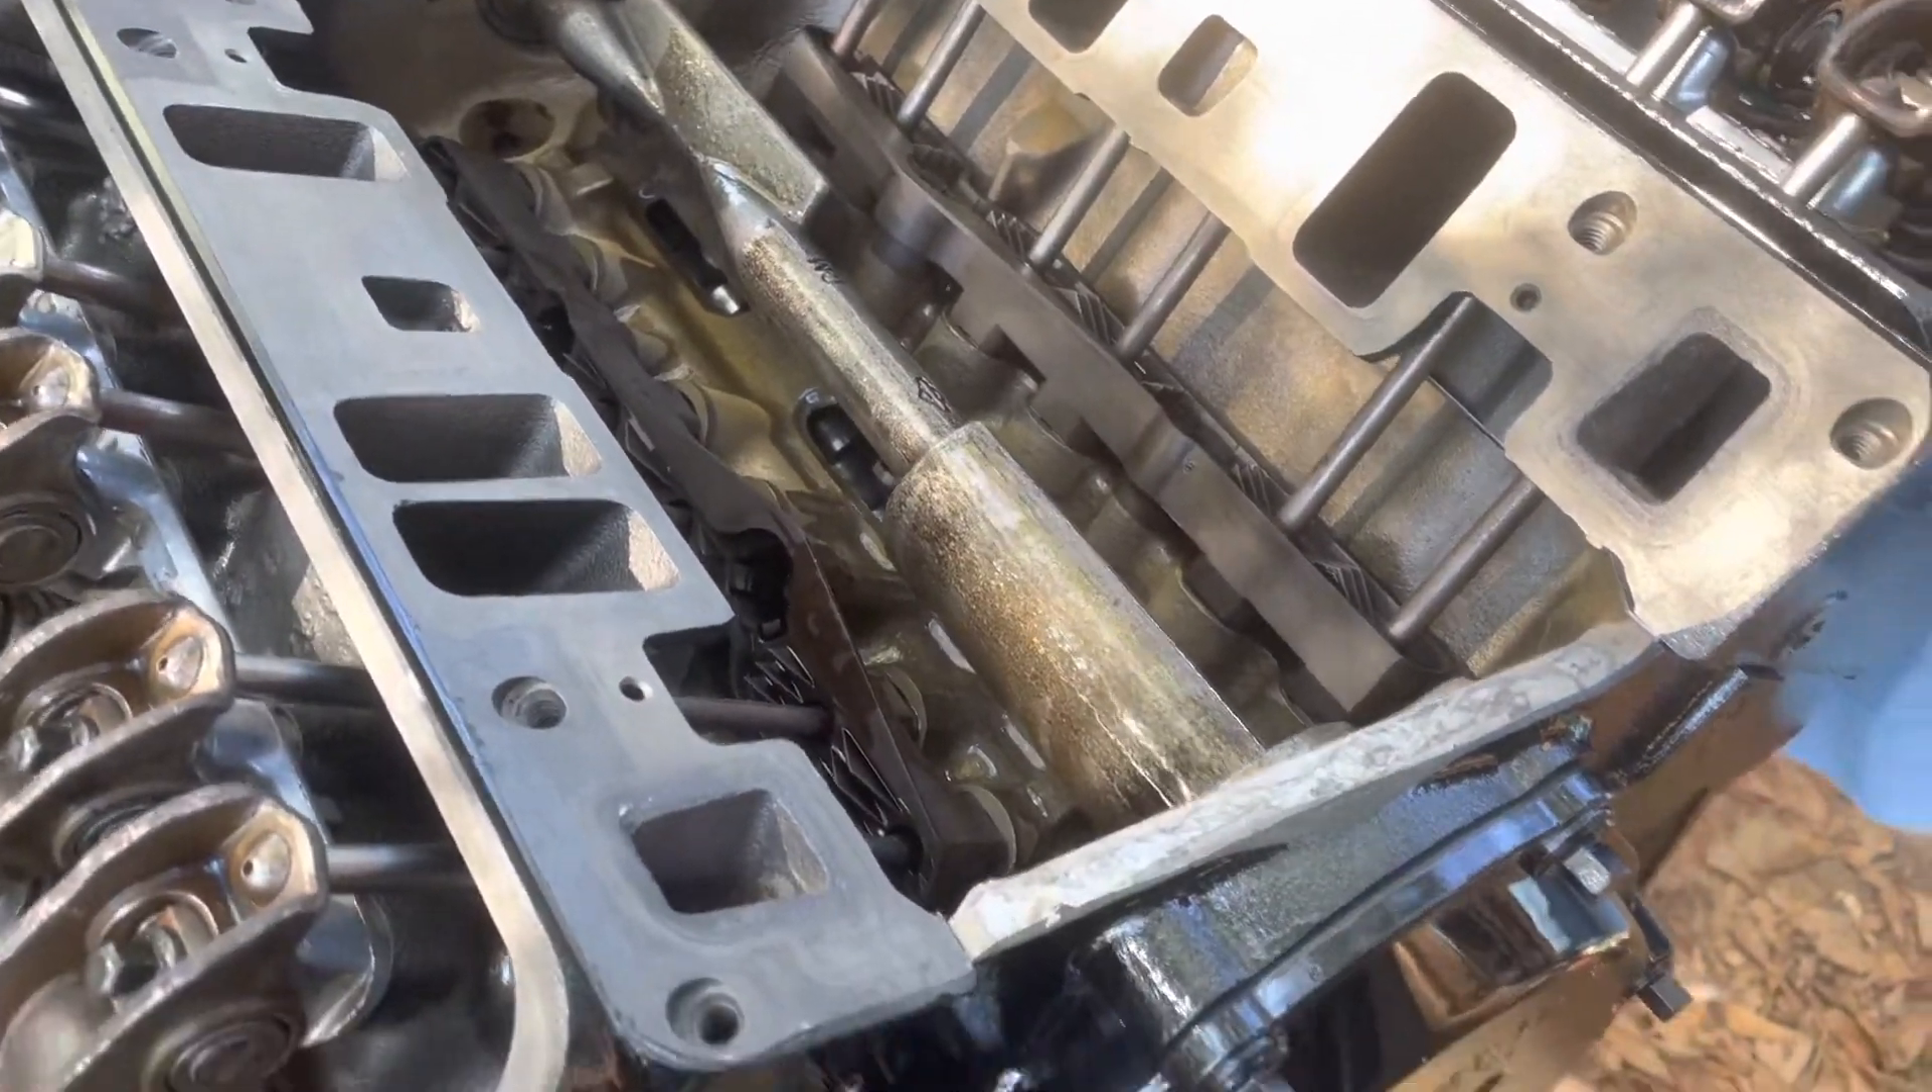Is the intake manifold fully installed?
No.